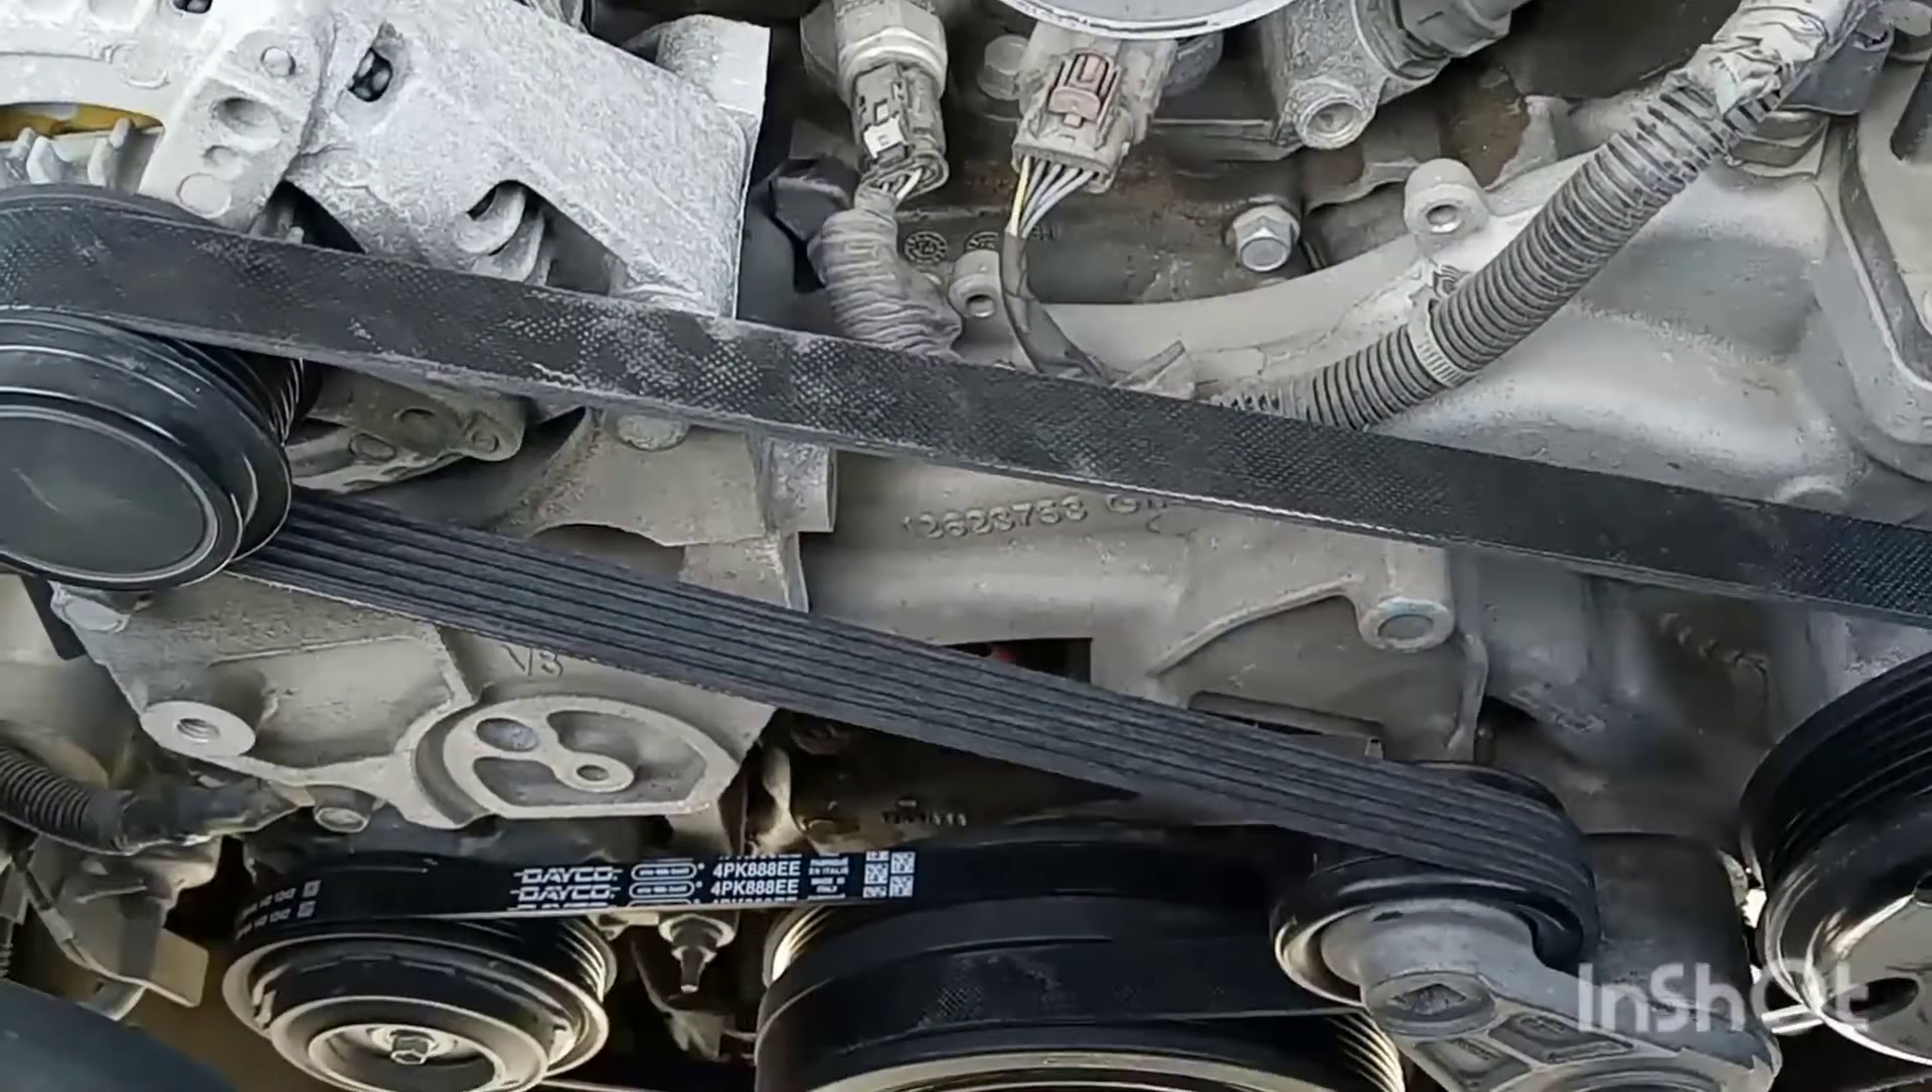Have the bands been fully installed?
Yes.